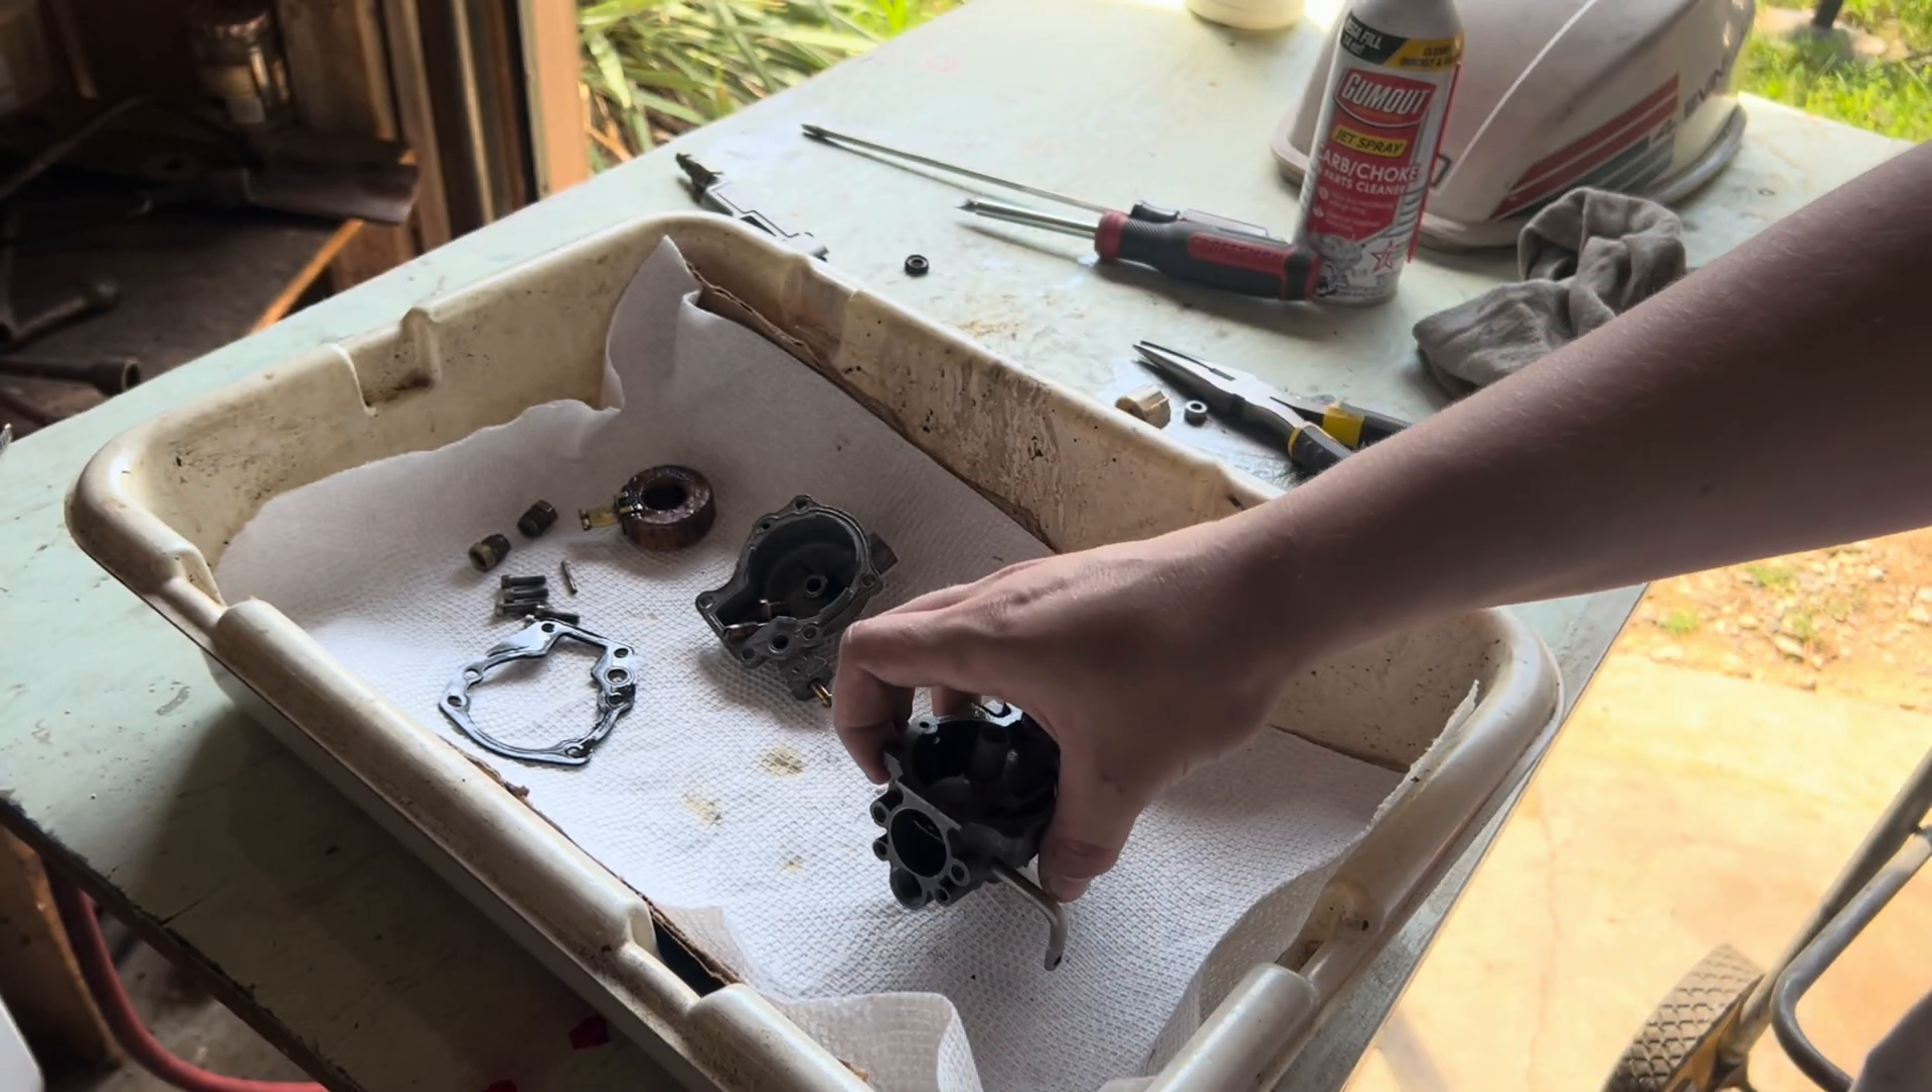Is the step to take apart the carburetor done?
Yes.